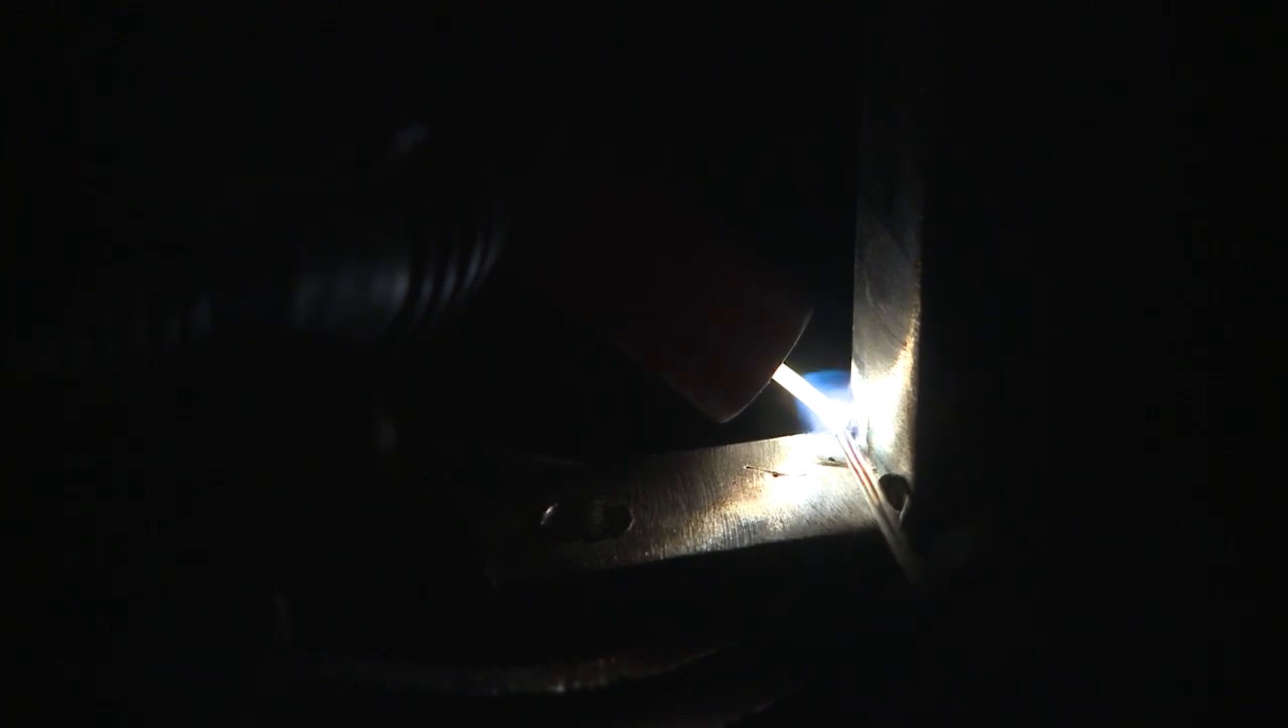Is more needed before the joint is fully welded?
Yes.